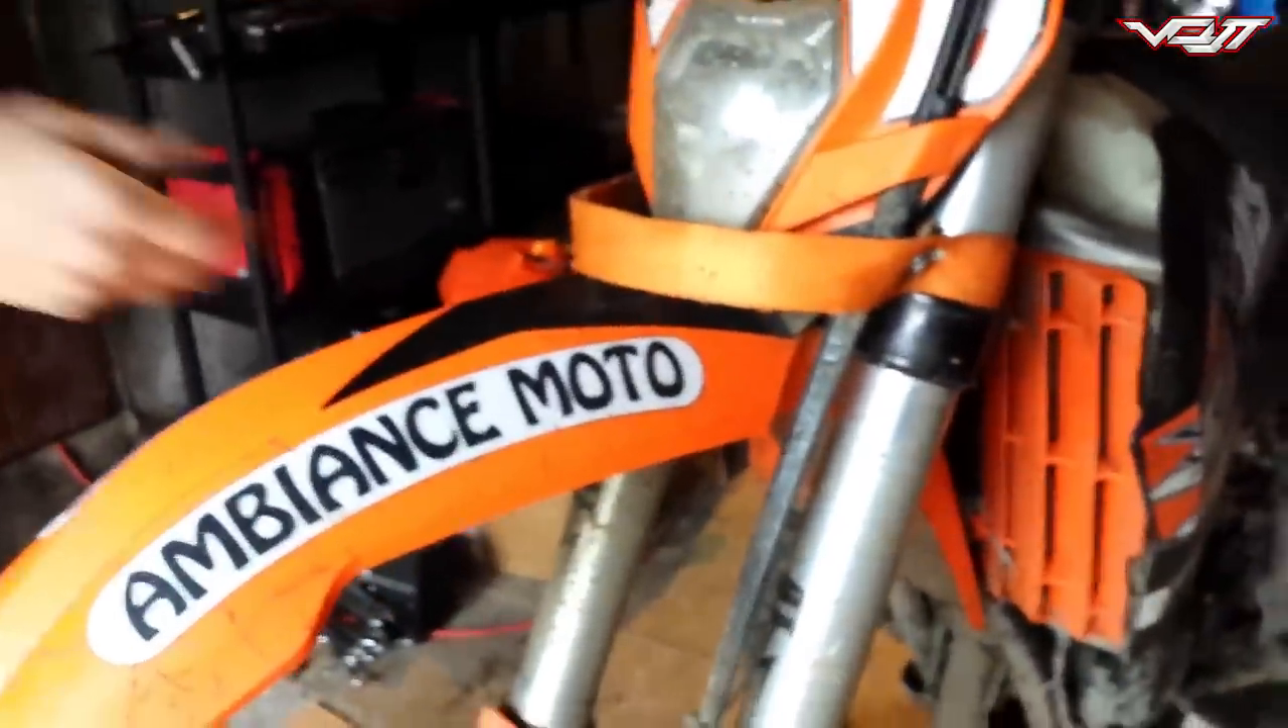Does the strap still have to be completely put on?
No.